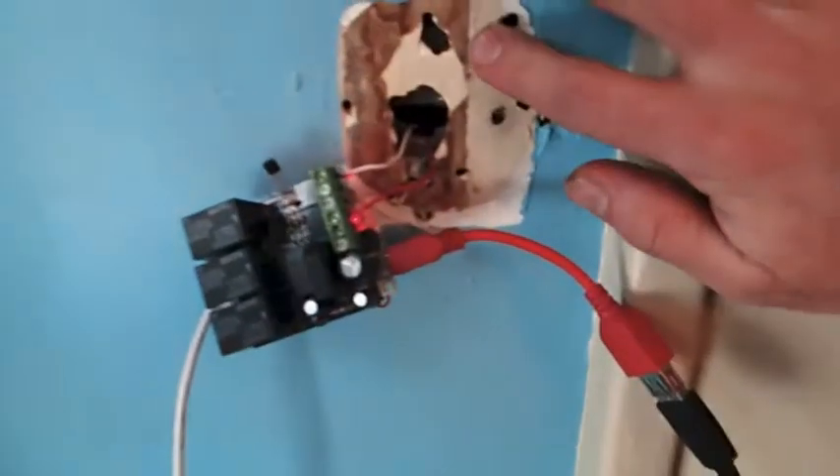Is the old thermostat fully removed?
Yes.